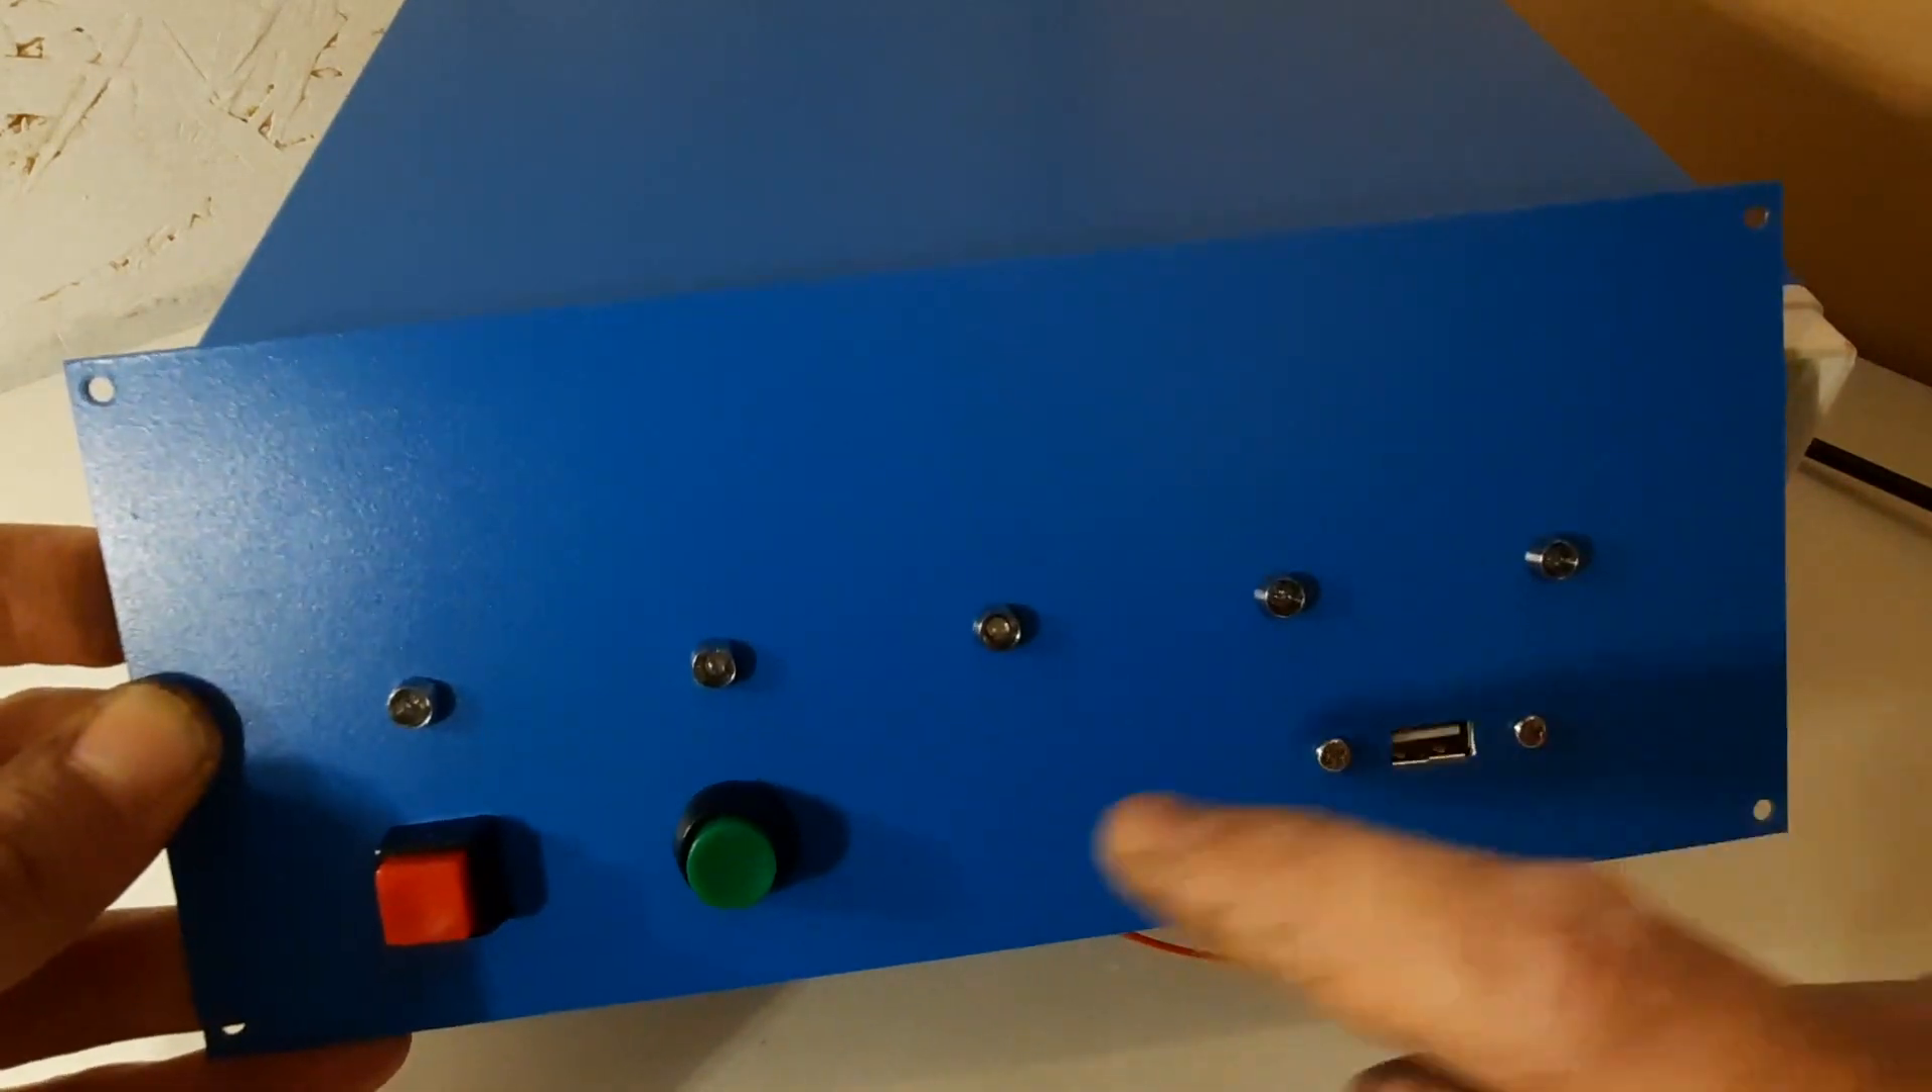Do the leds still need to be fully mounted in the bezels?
No.